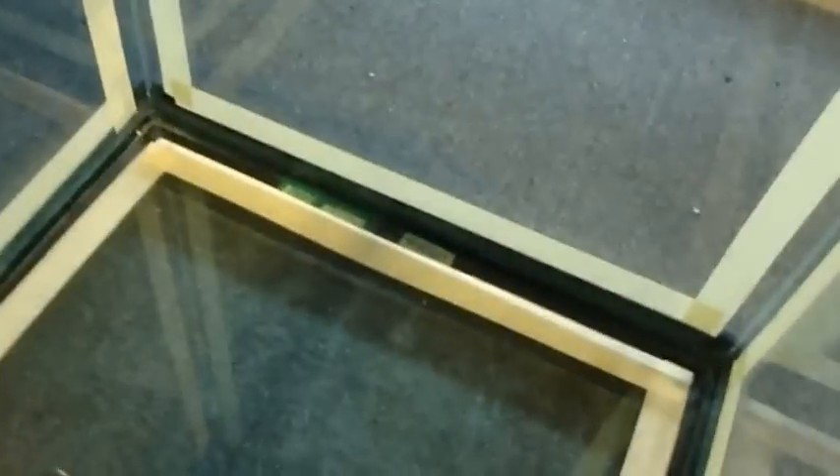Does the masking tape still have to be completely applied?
No.